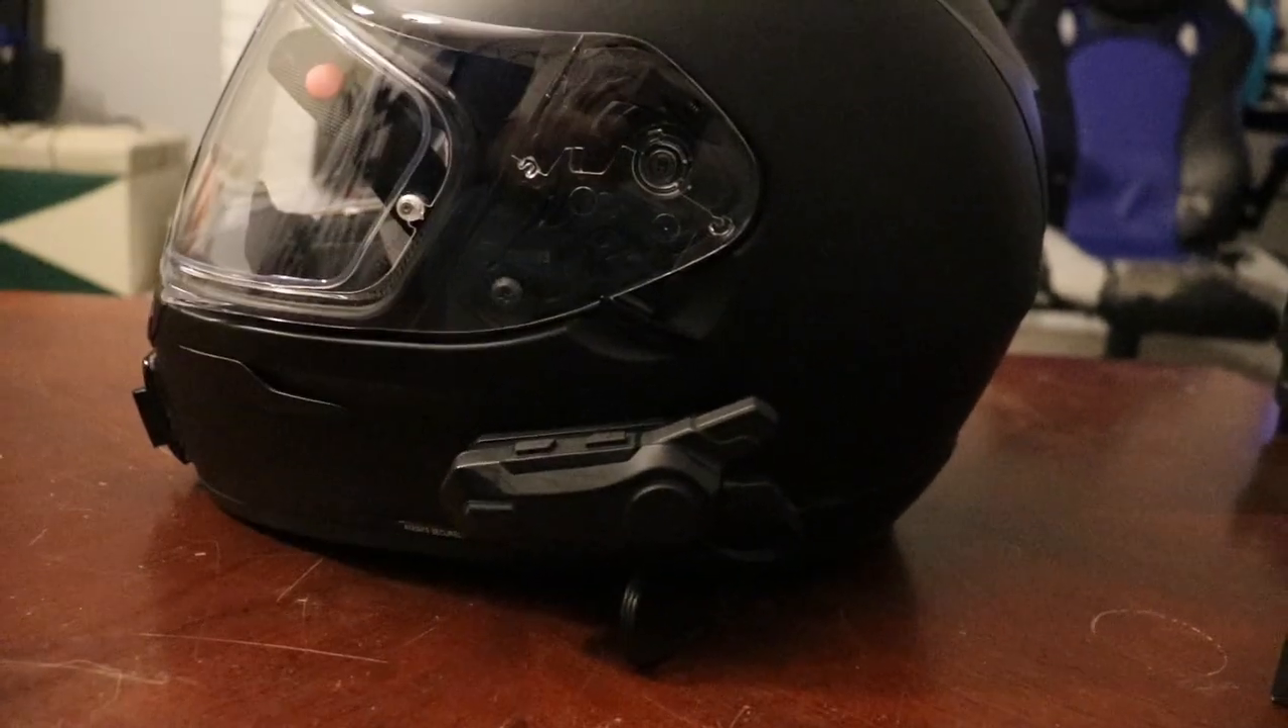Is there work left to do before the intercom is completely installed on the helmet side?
No.